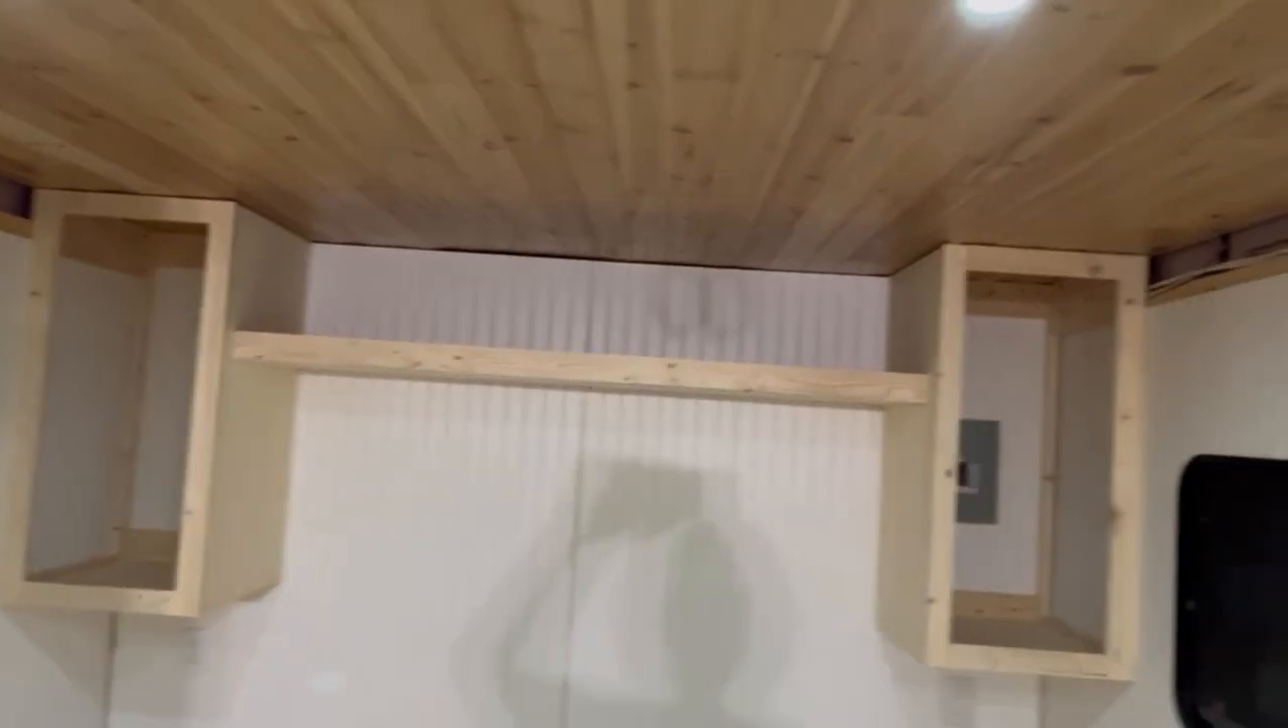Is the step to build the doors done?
No.